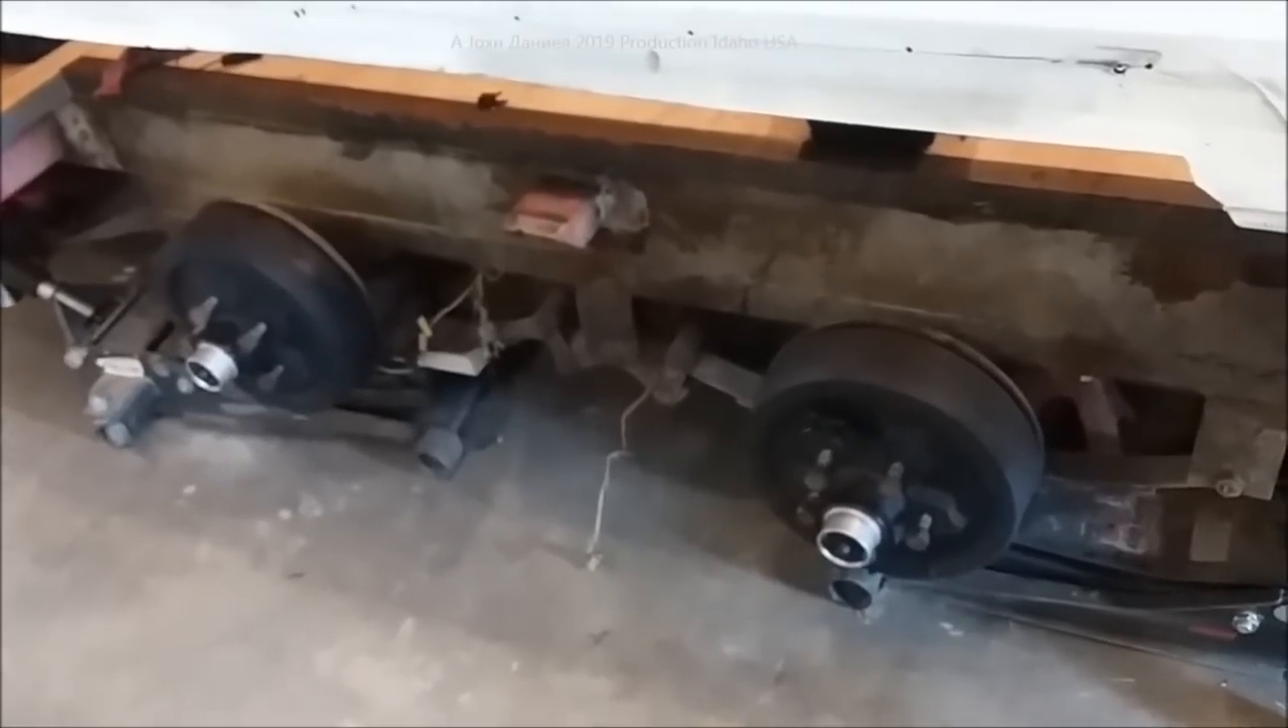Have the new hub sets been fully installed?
Yes.